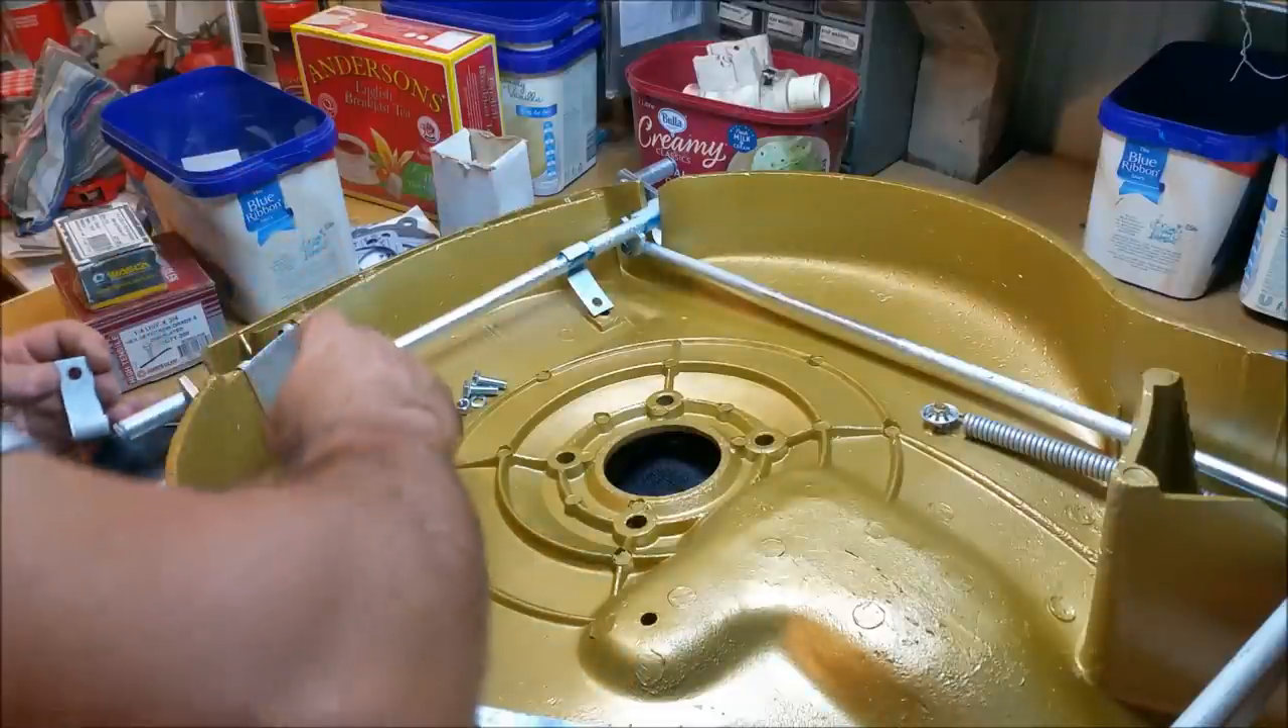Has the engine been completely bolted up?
No.